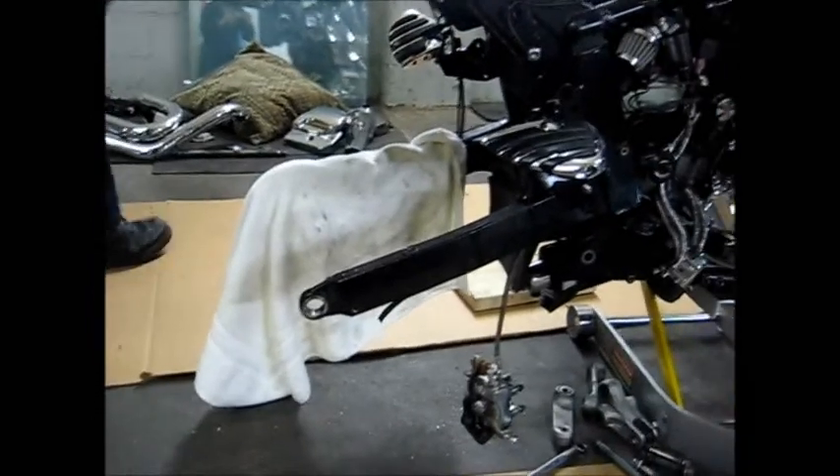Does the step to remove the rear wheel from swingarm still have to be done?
No.